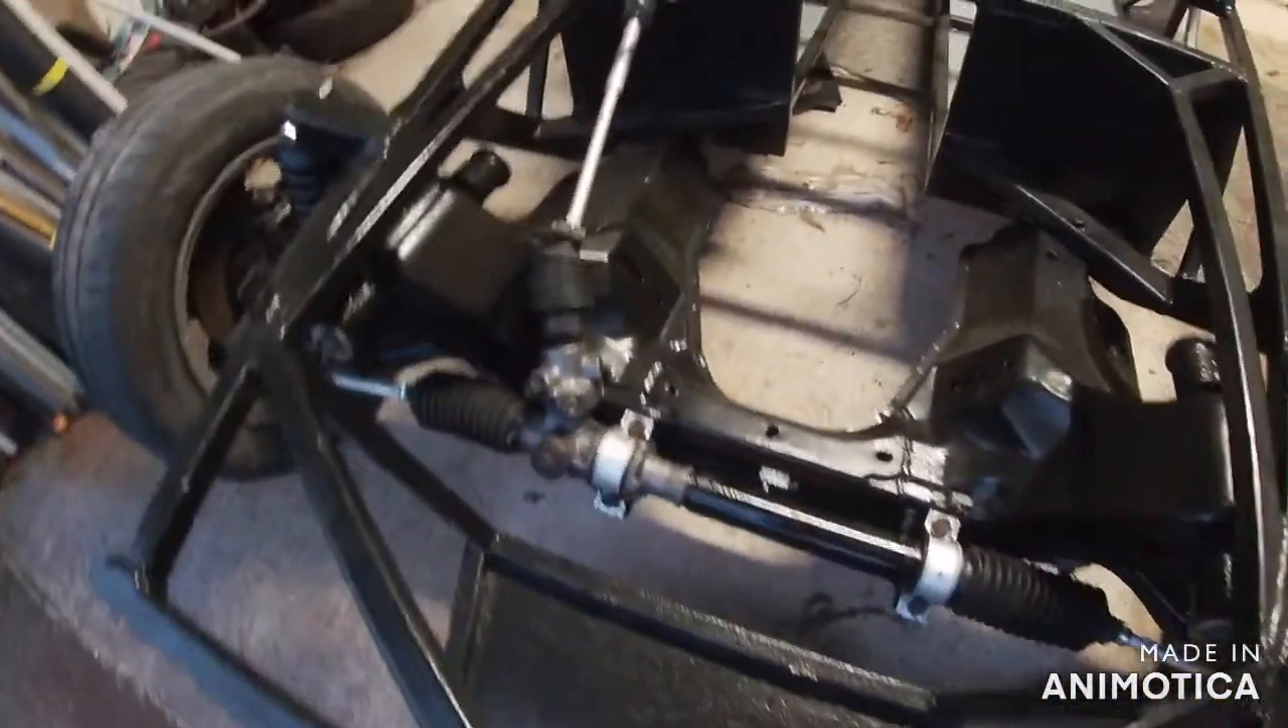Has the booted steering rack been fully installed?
Yes.